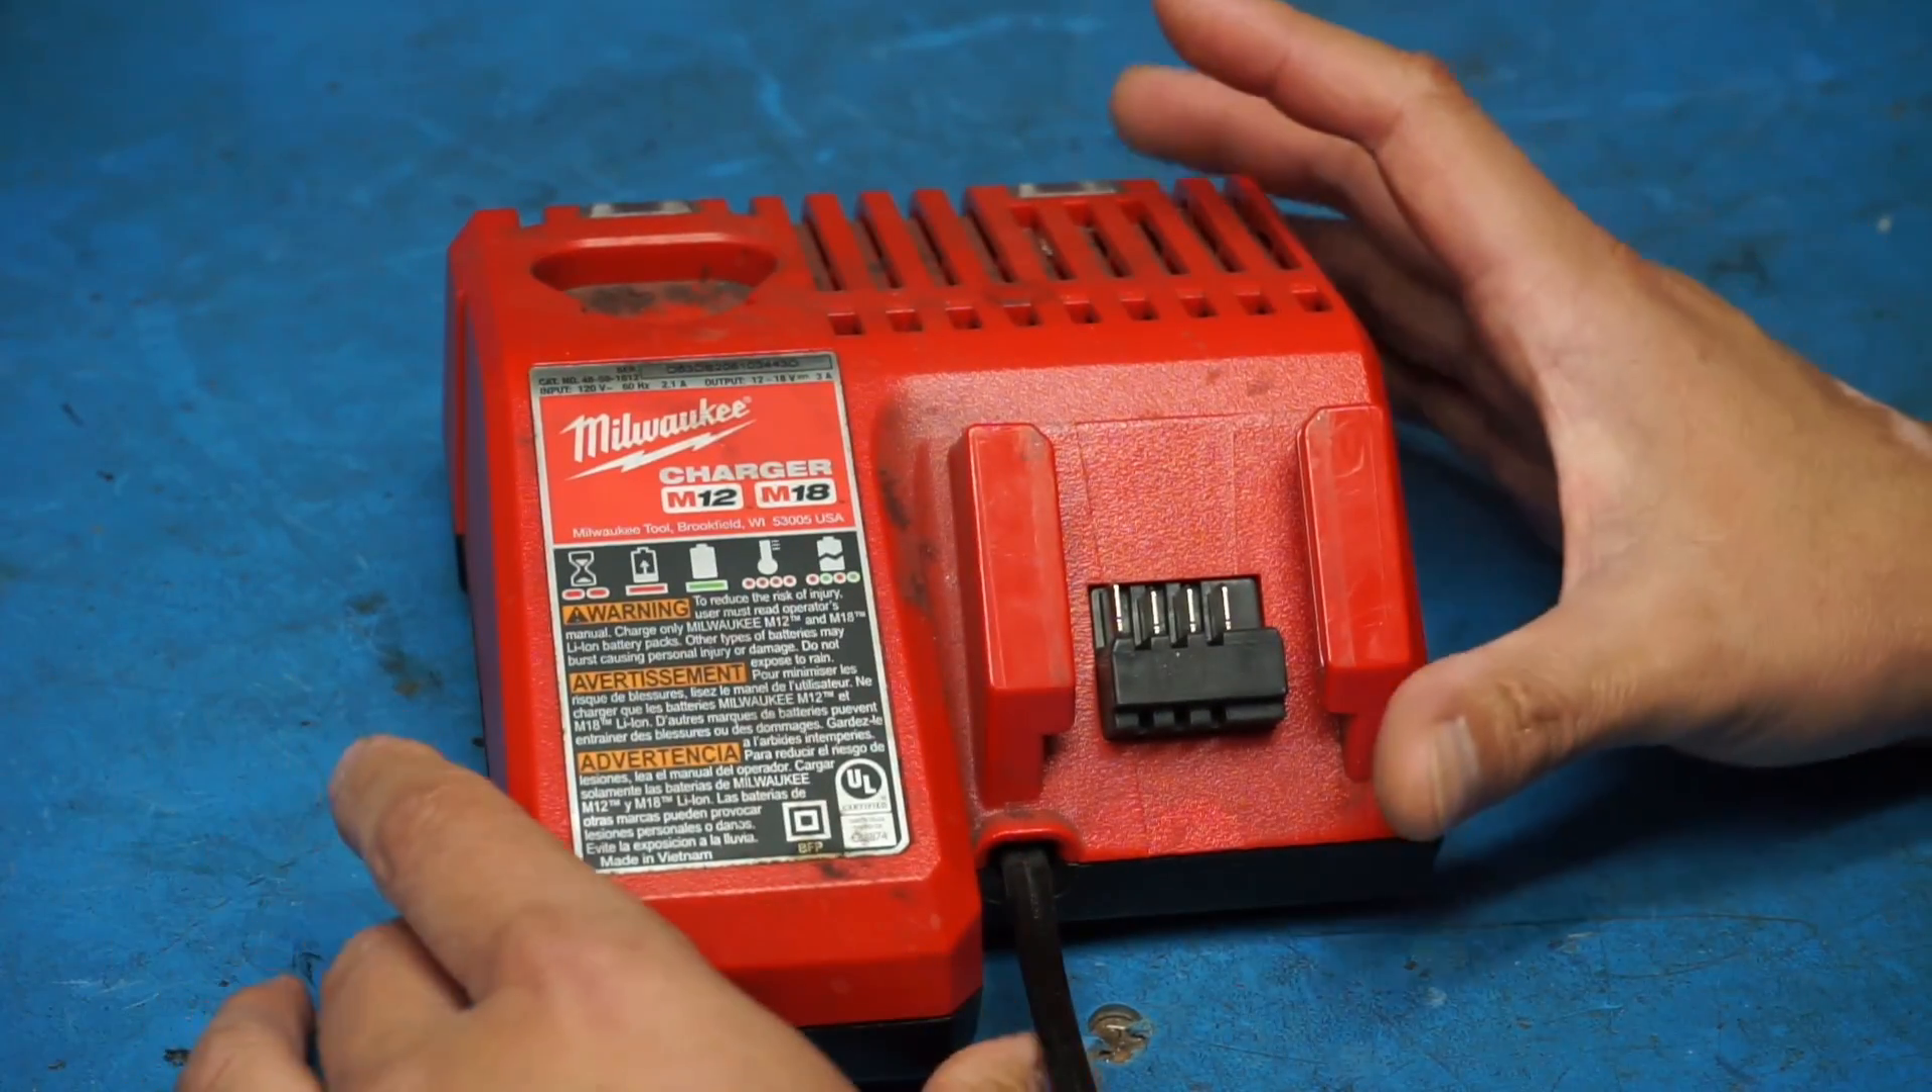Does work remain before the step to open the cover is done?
Yes.